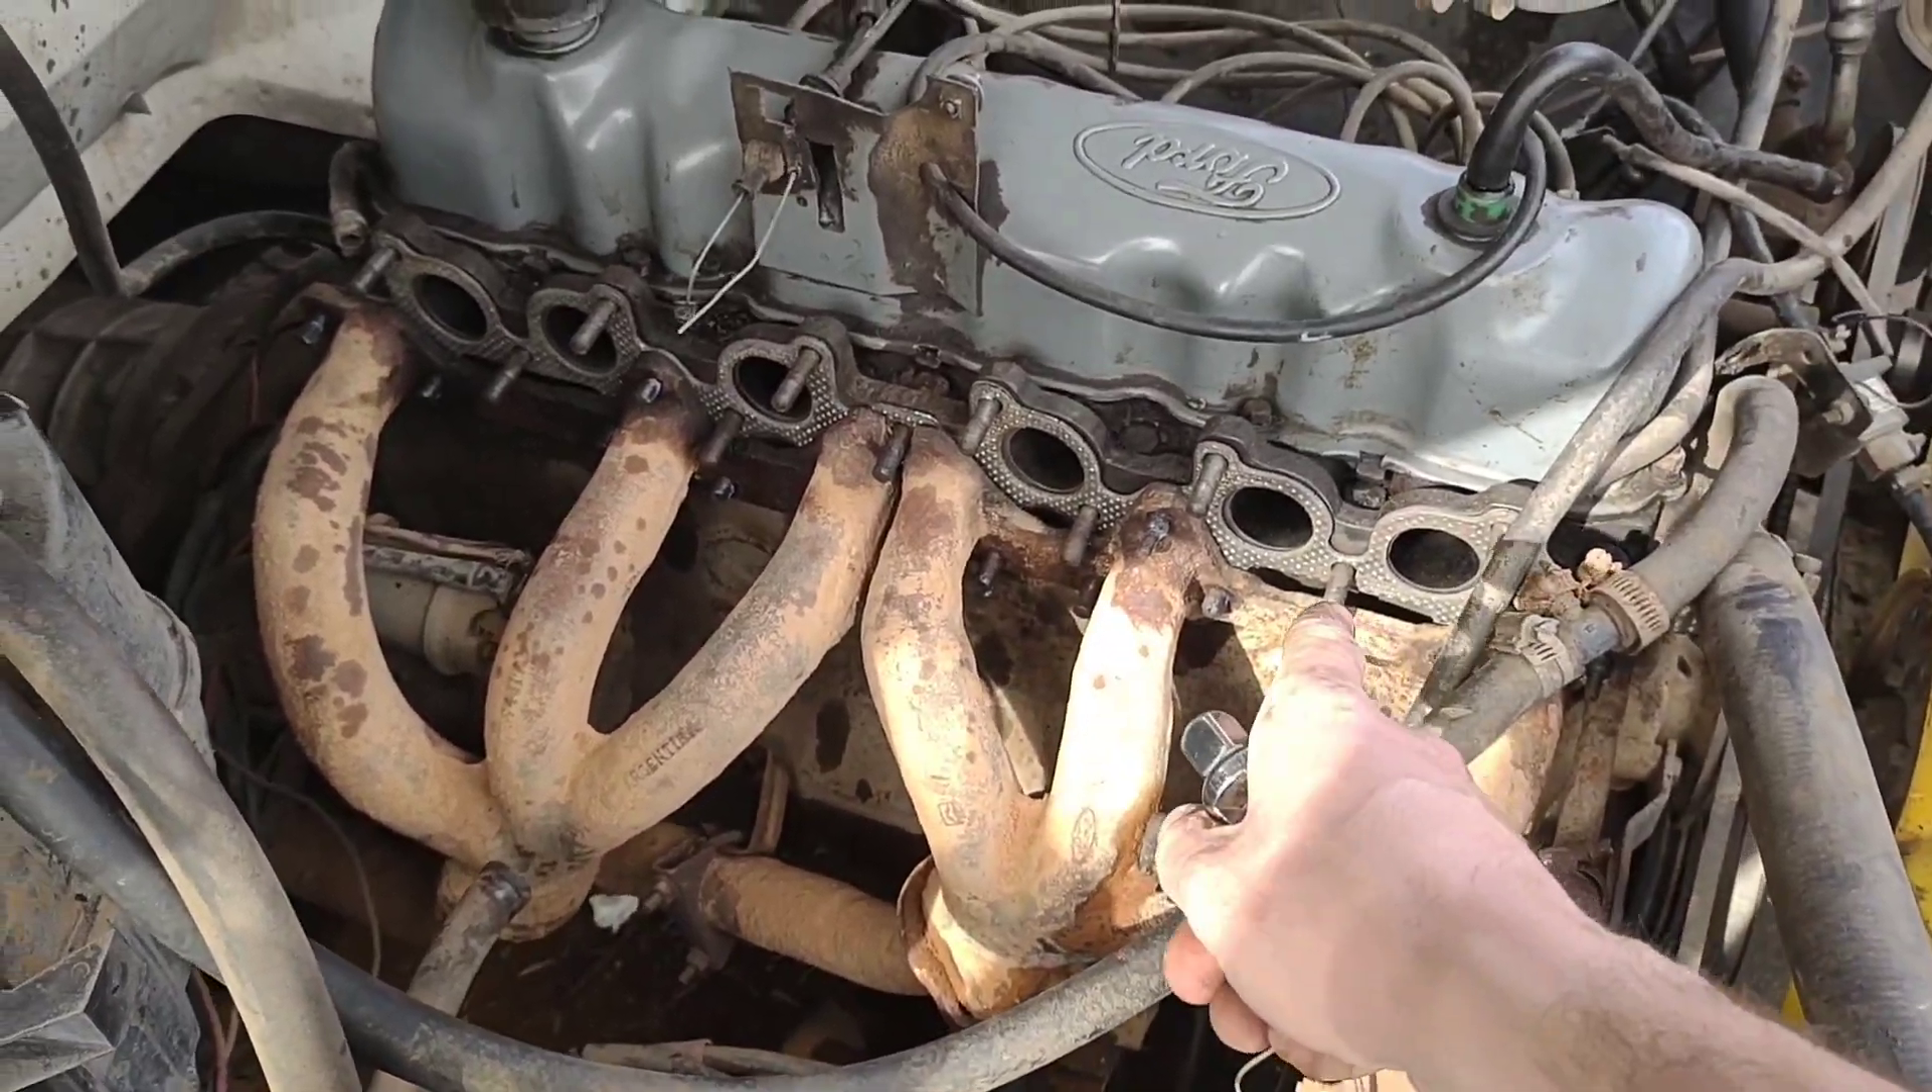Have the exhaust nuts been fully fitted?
No.